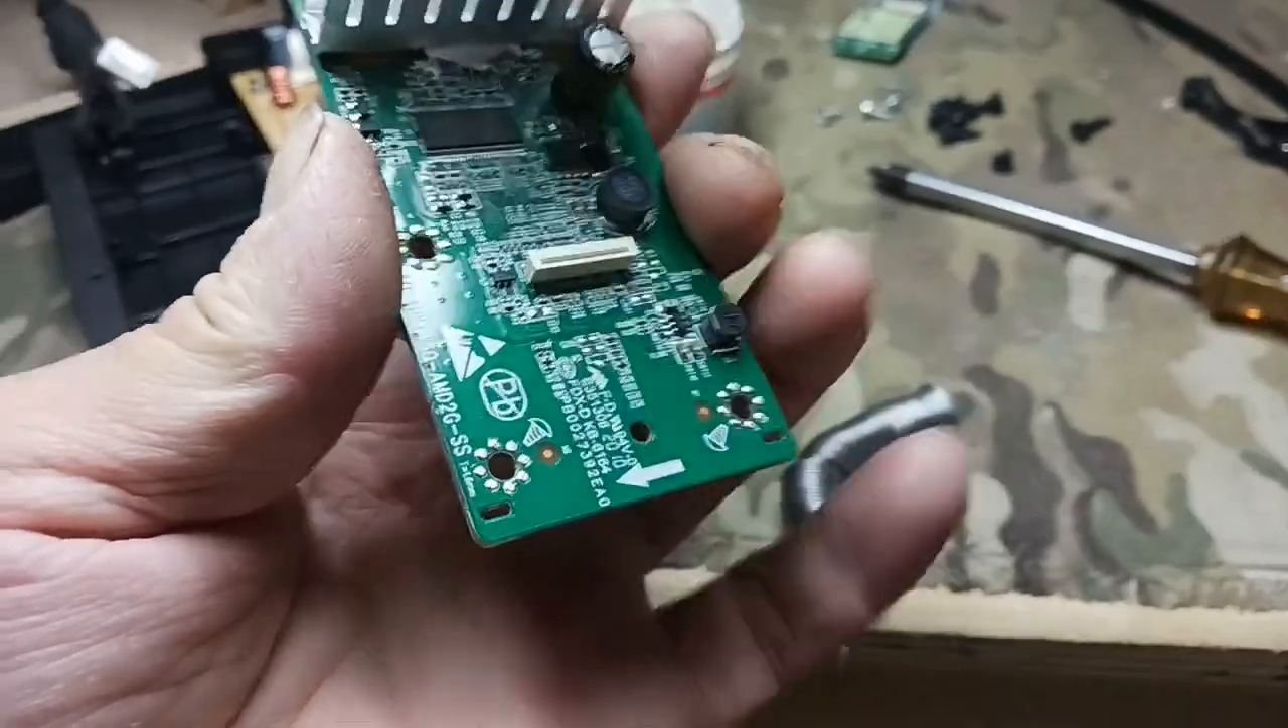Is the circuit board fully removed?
Yes.